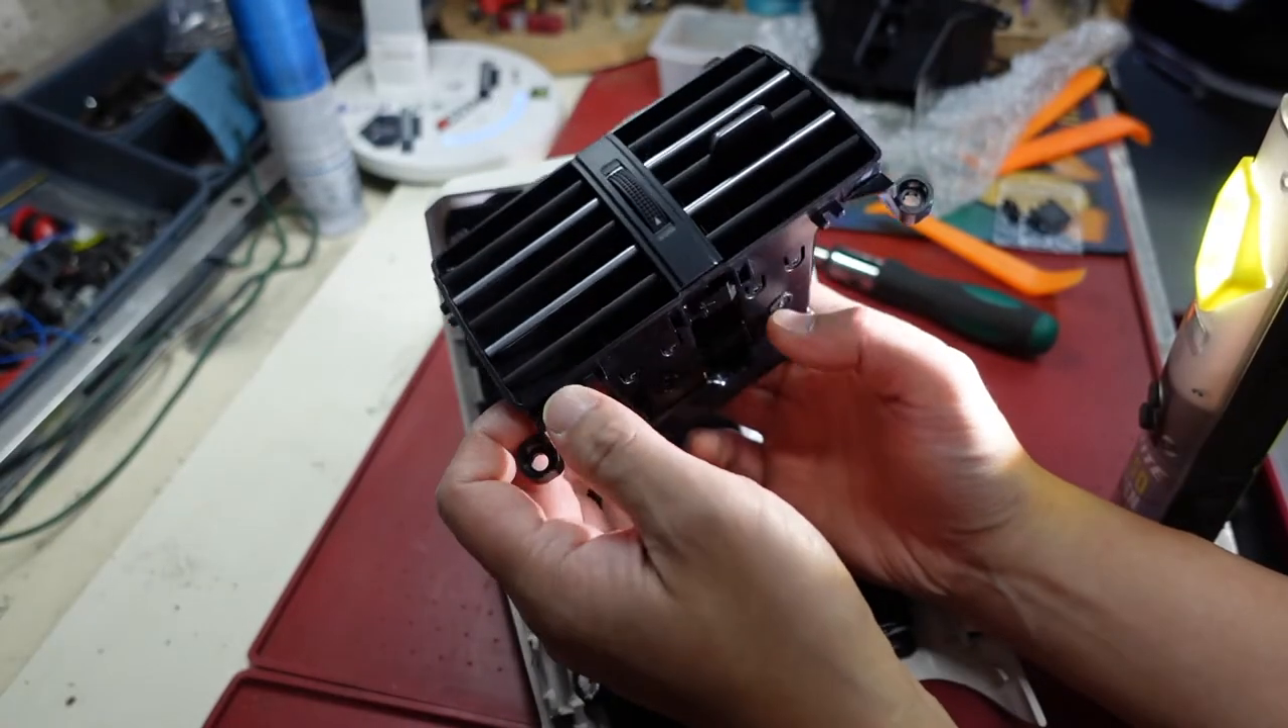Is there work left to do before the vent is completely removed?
No.